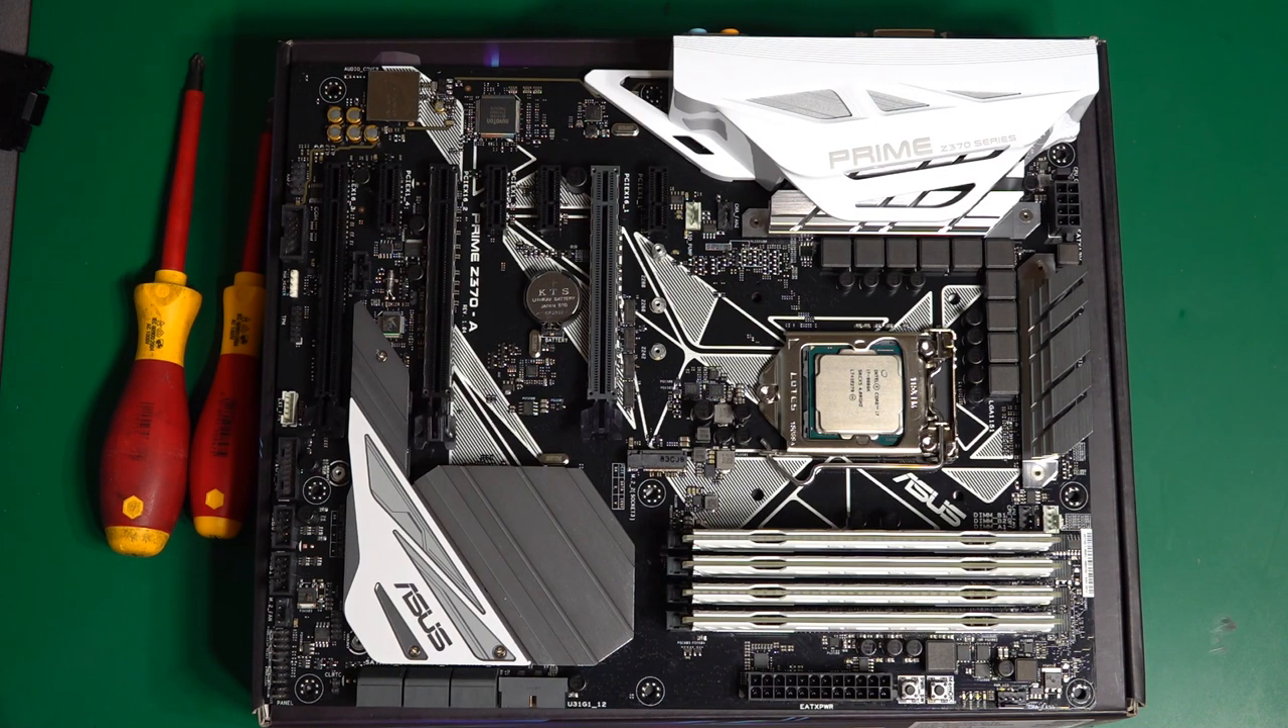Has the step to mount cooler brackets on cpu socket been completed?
No.